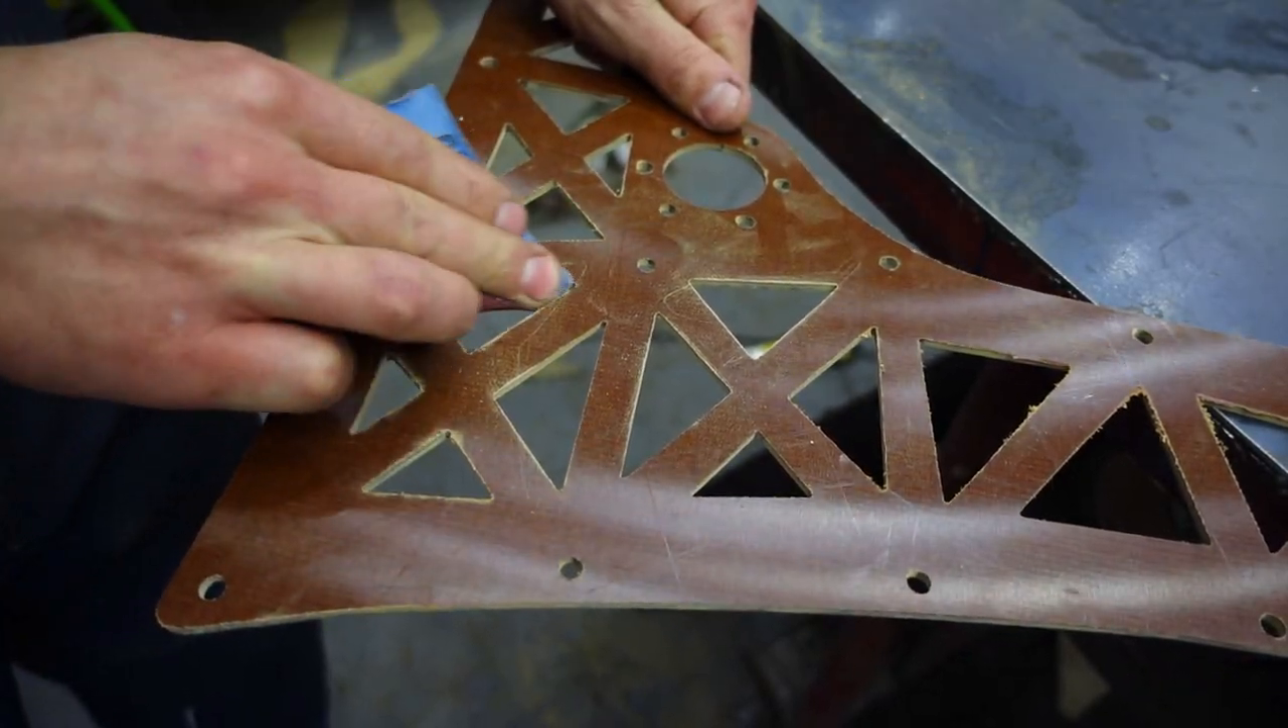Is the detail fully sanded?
No.